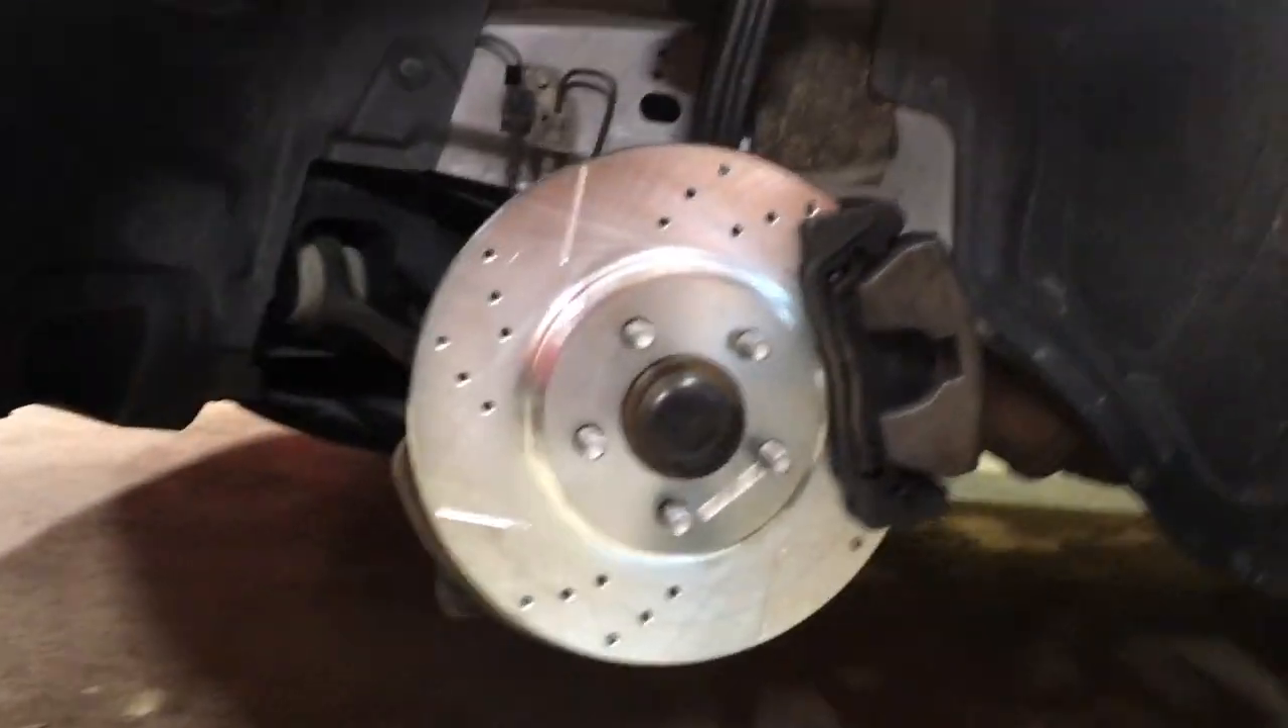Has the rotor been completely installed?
Yes.